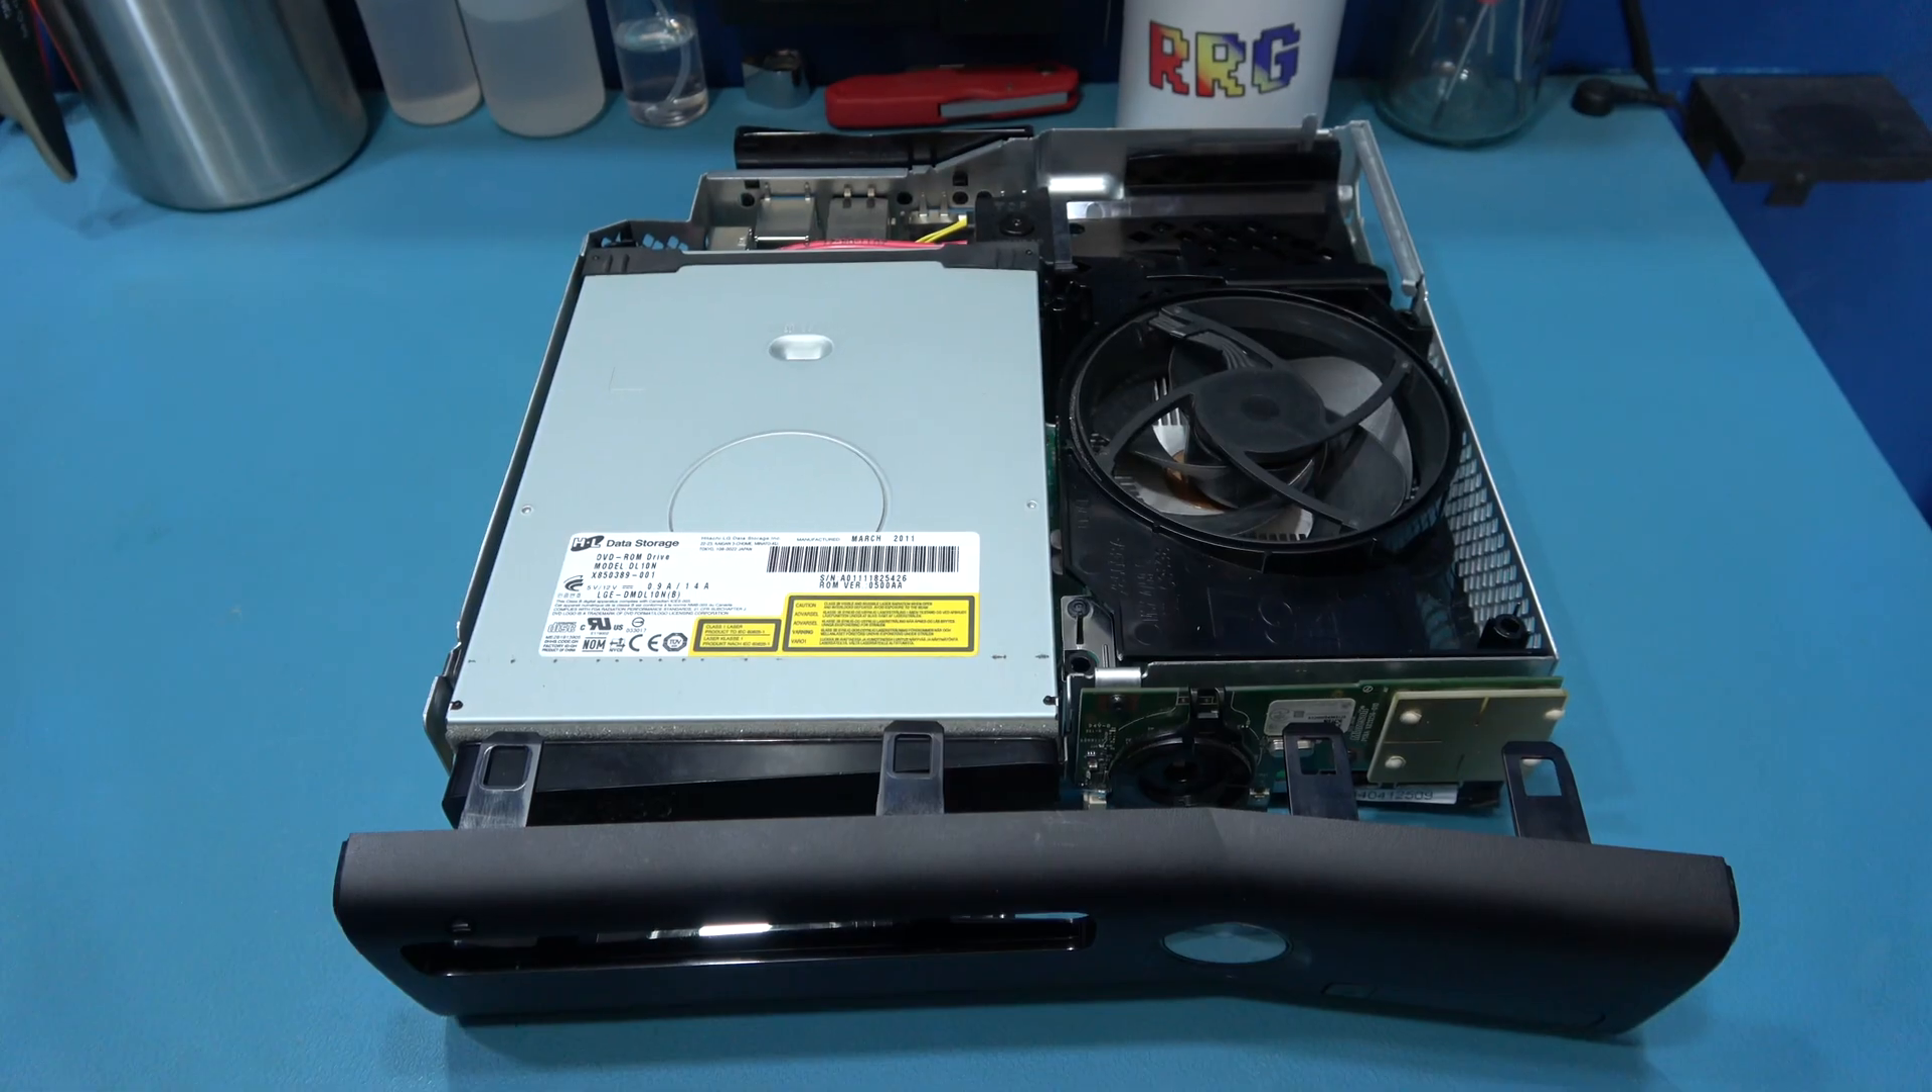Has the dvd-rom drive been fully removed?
No.